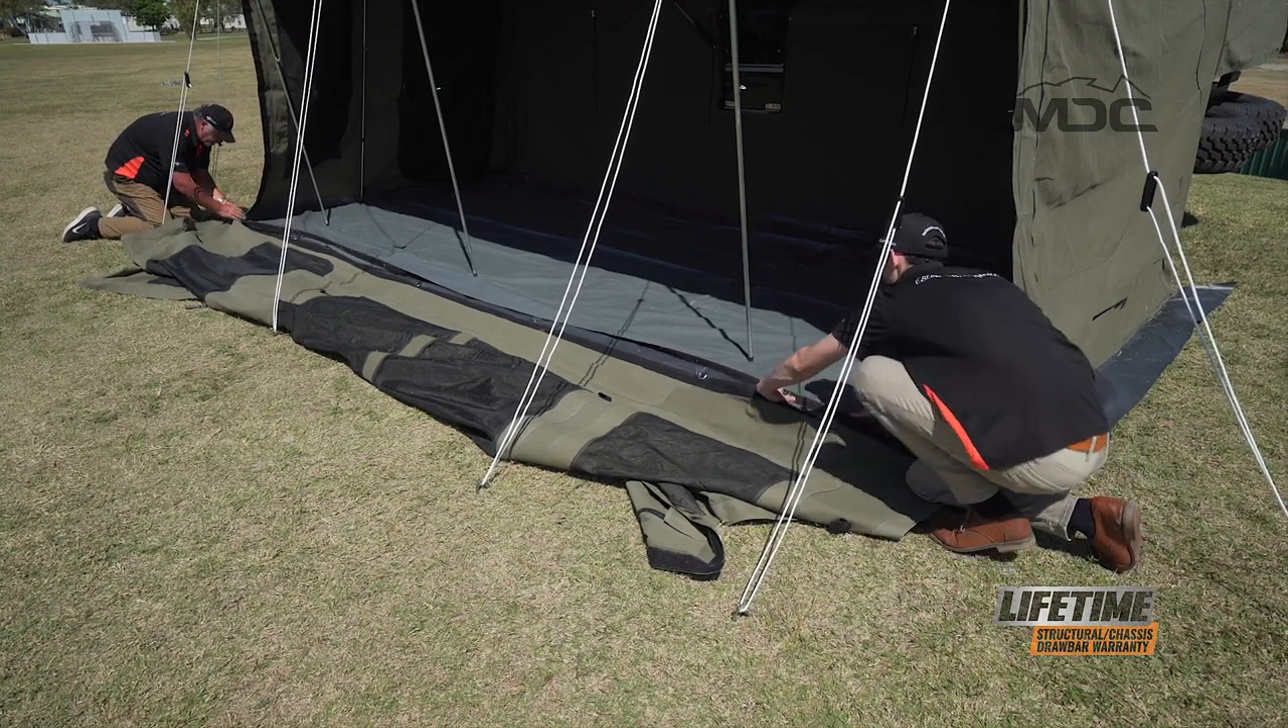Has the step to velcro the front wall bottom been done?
No.